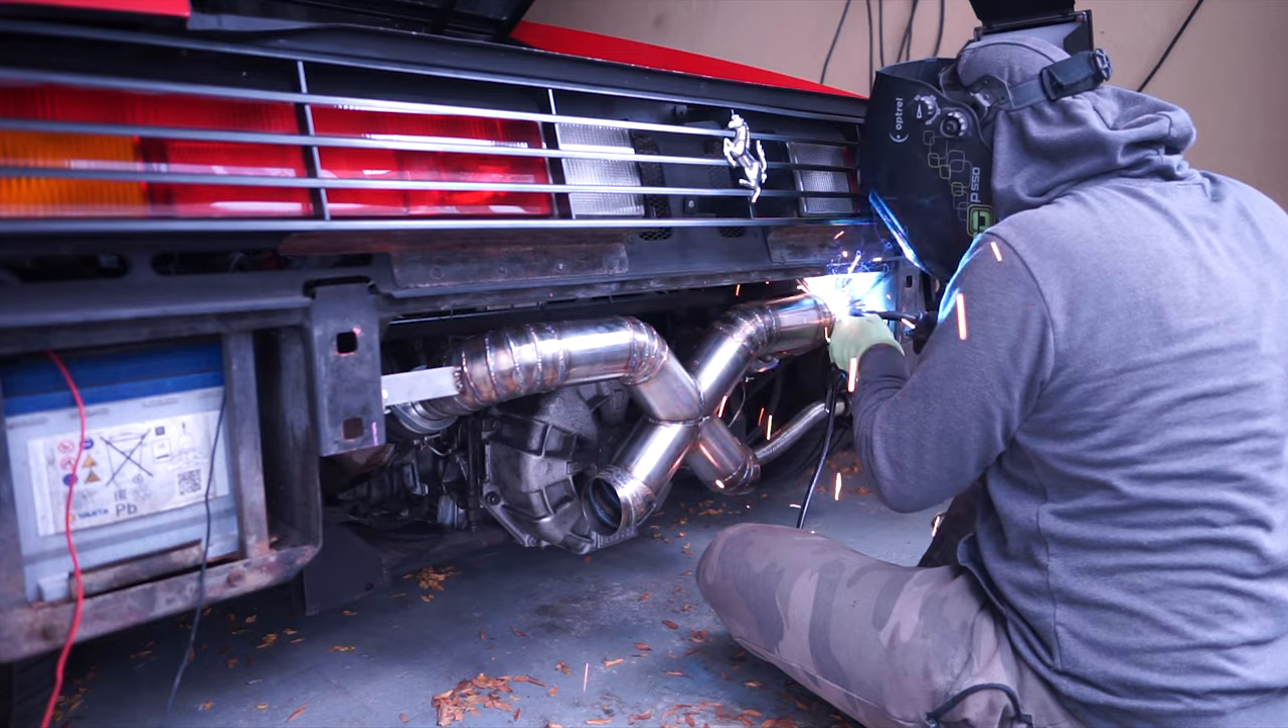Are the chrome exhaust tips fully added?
No.